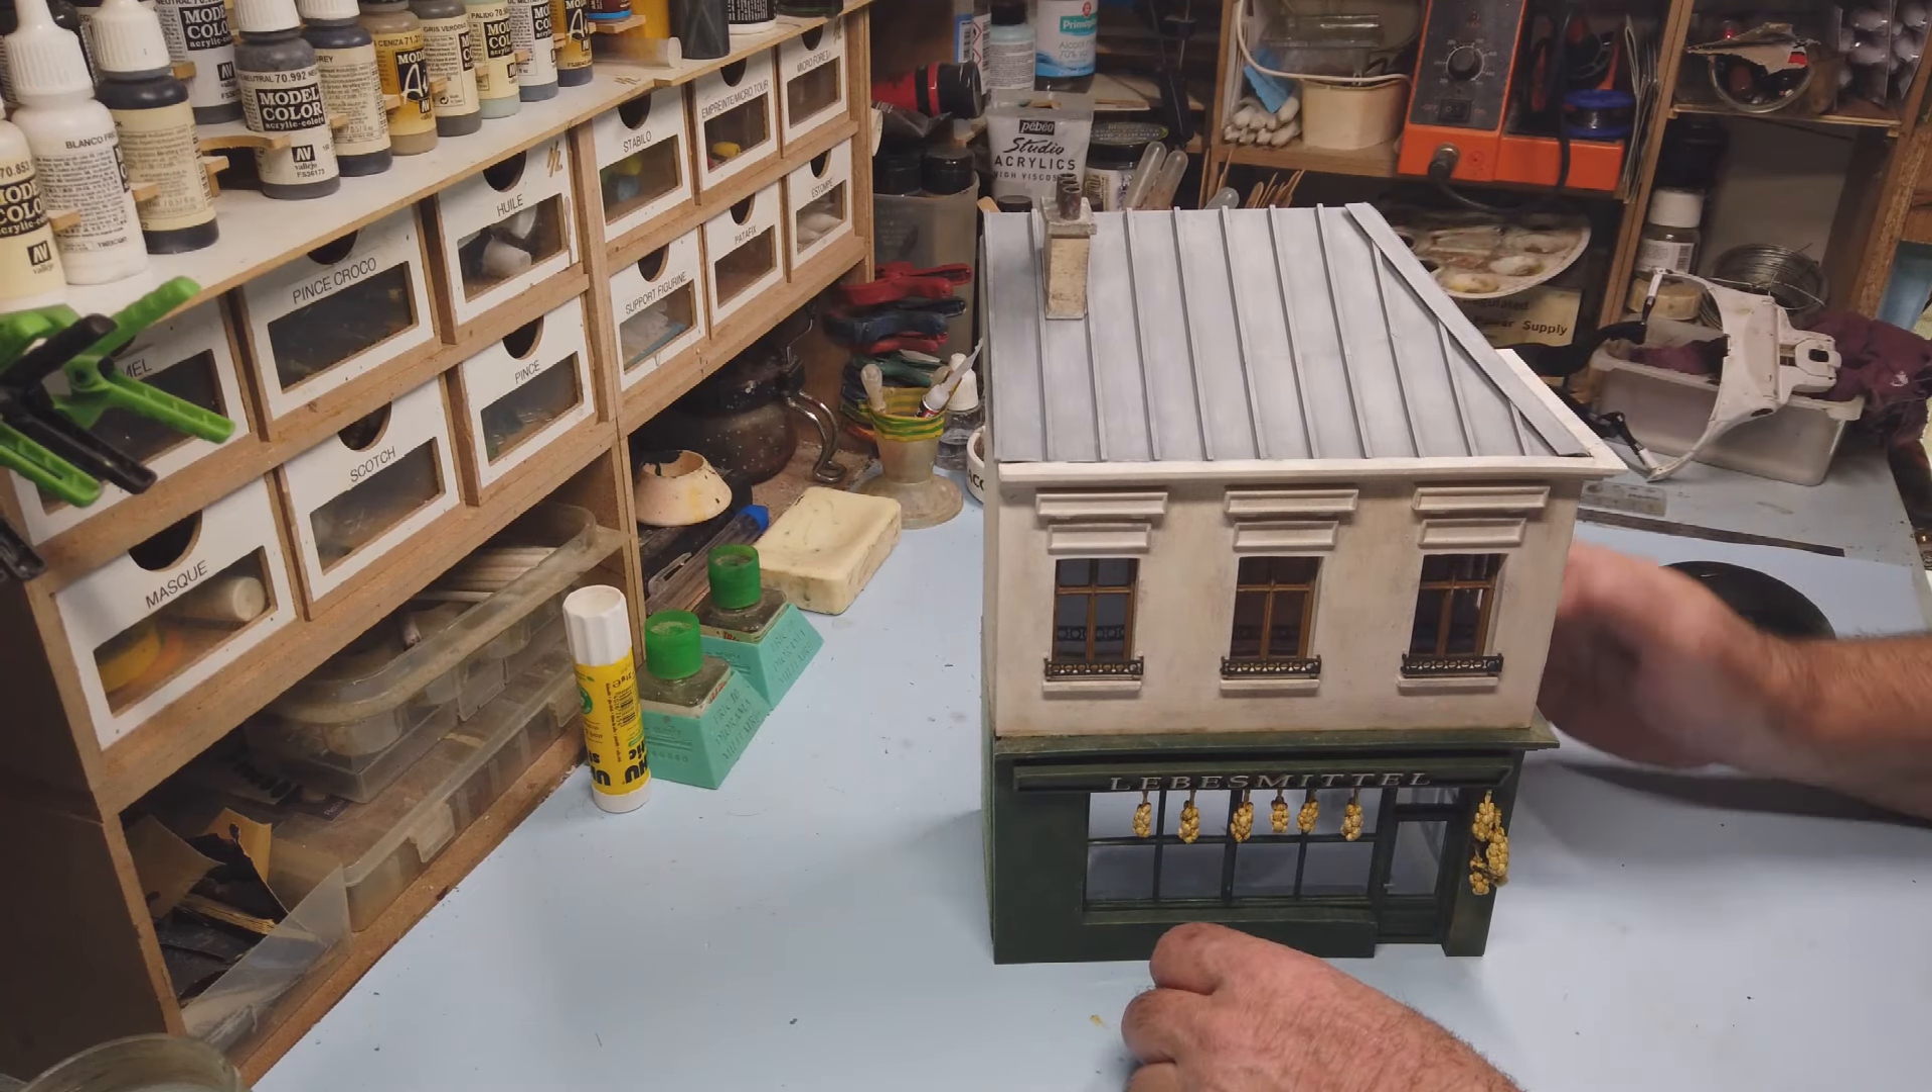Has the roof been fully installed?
Yes.